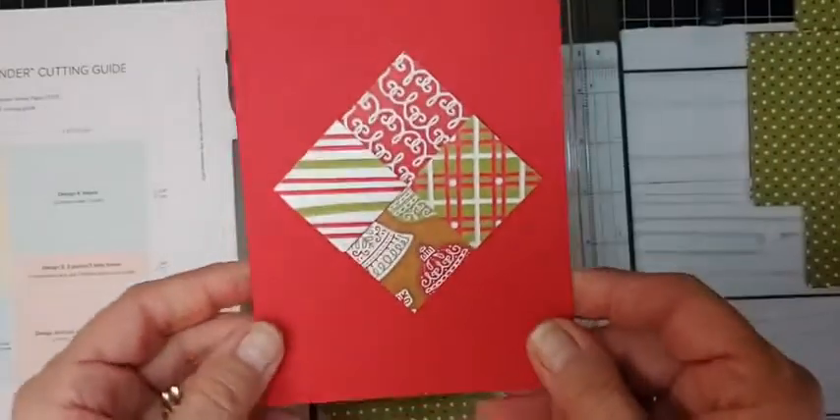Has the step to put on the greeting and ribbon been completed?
No.